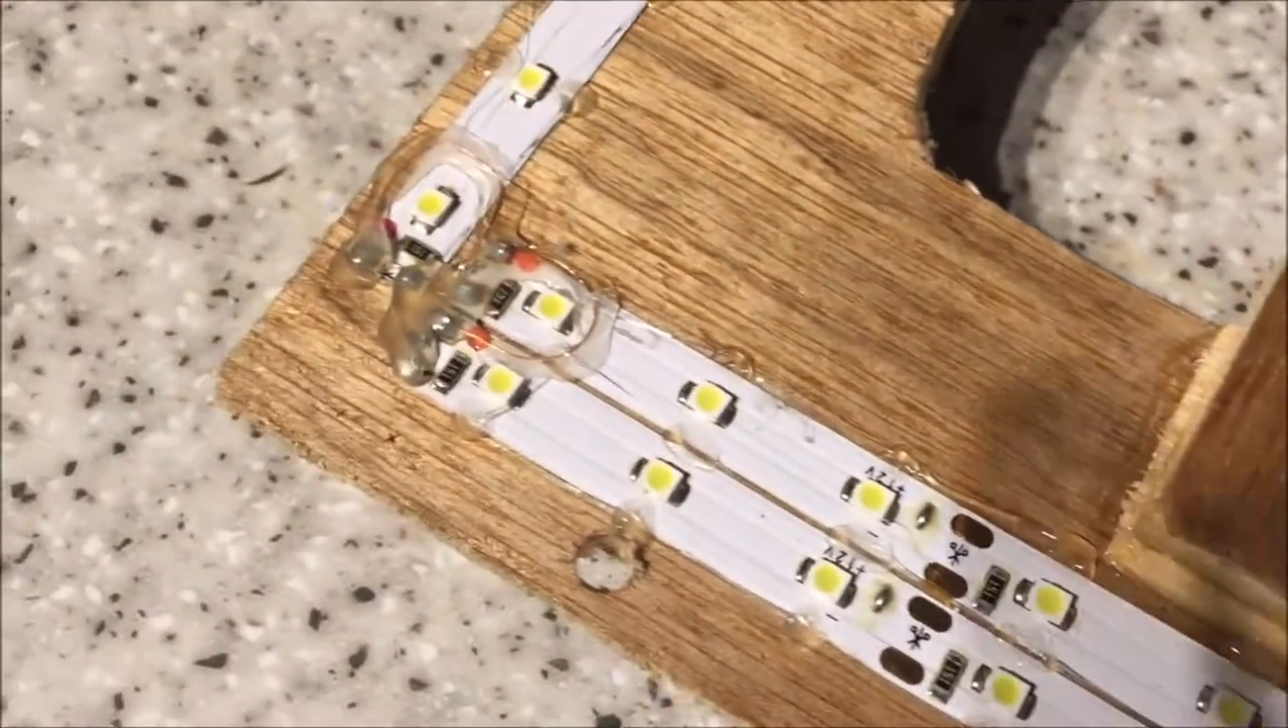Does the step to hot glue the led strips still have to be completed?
No.